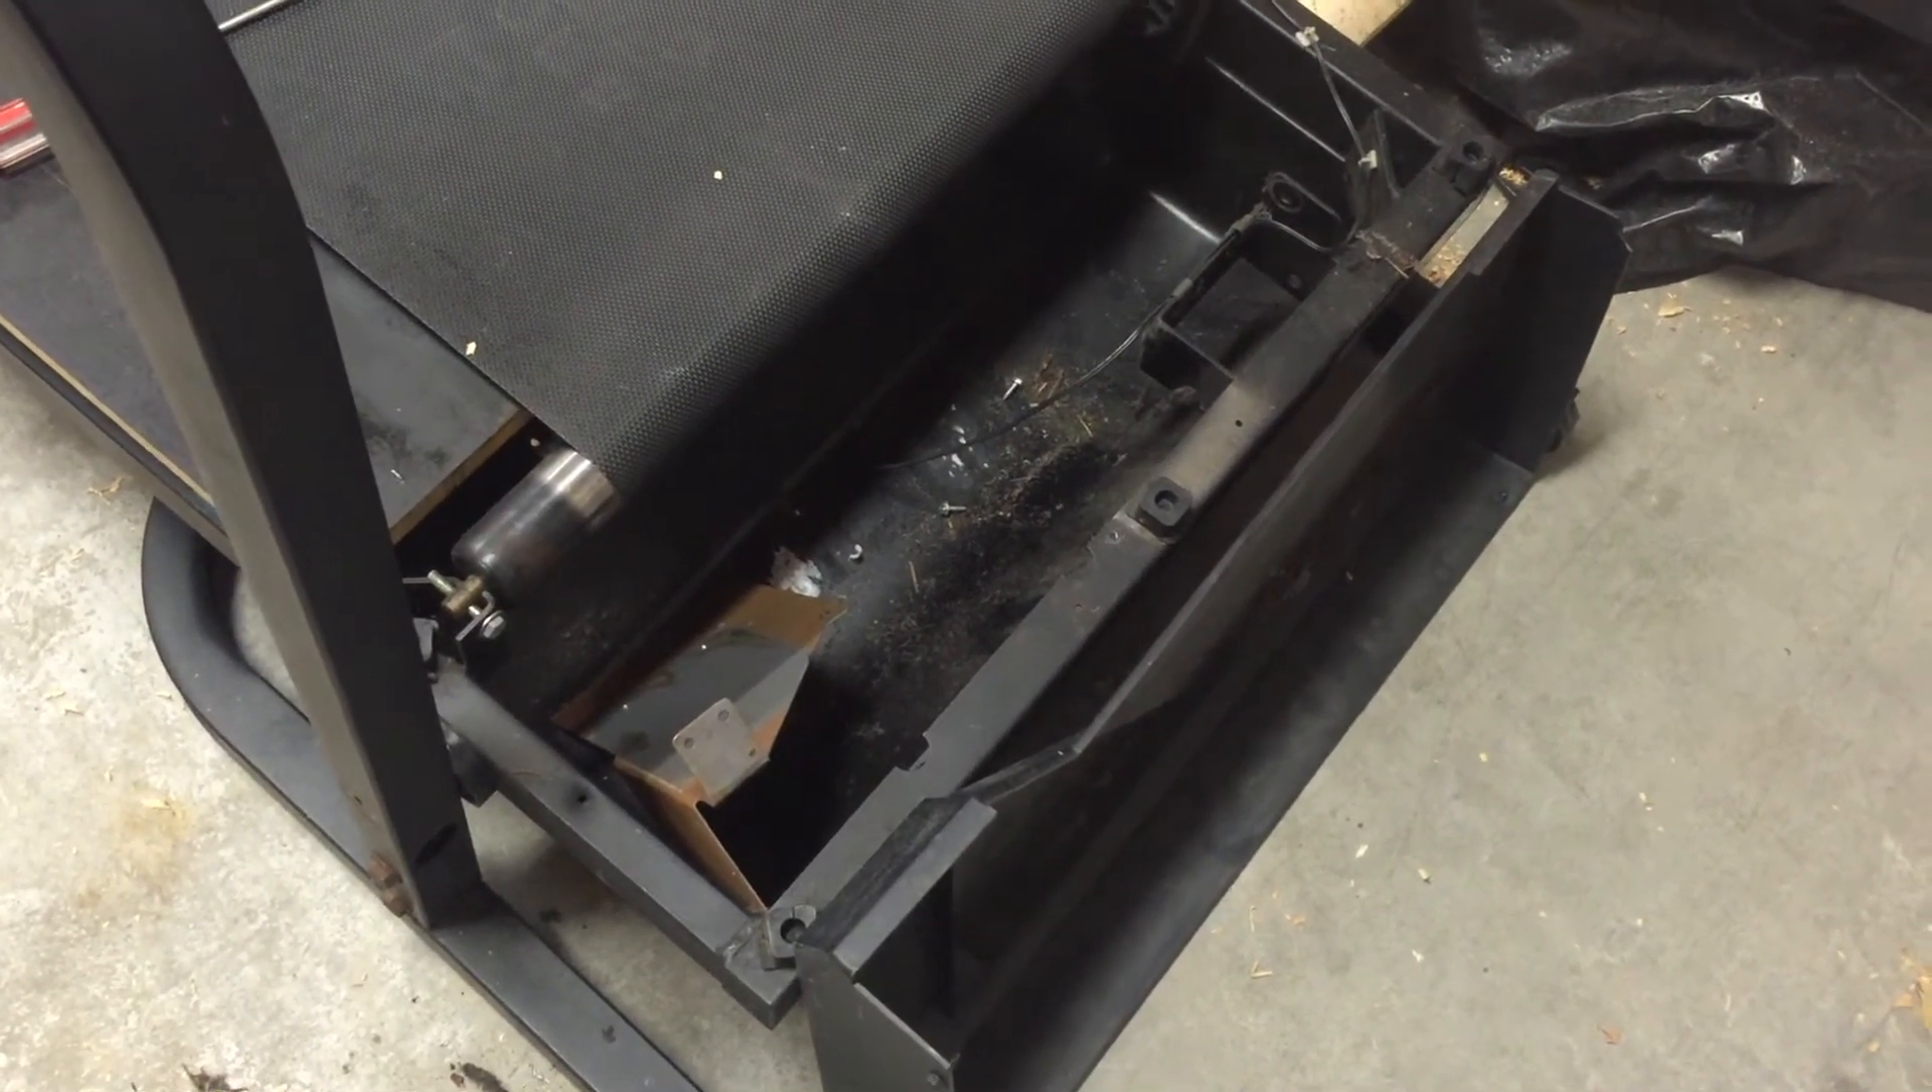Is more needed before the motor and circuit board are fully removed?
No.